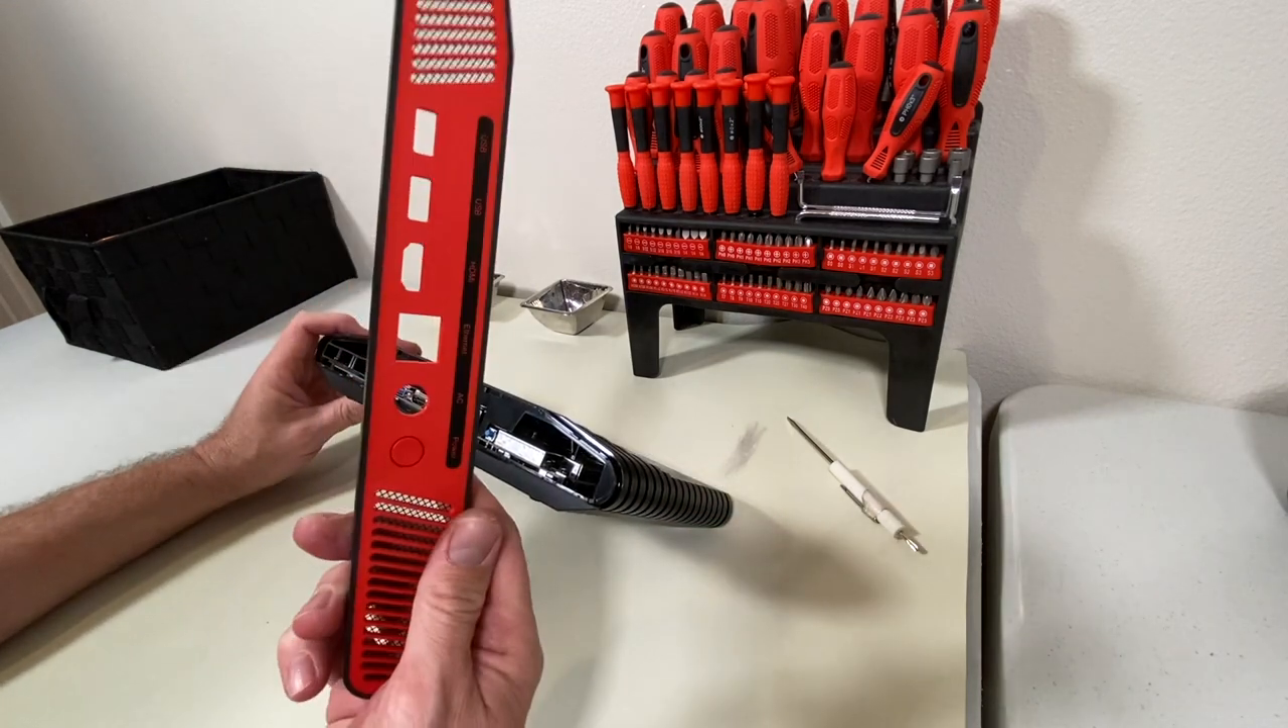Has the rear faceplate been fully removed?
Yes.